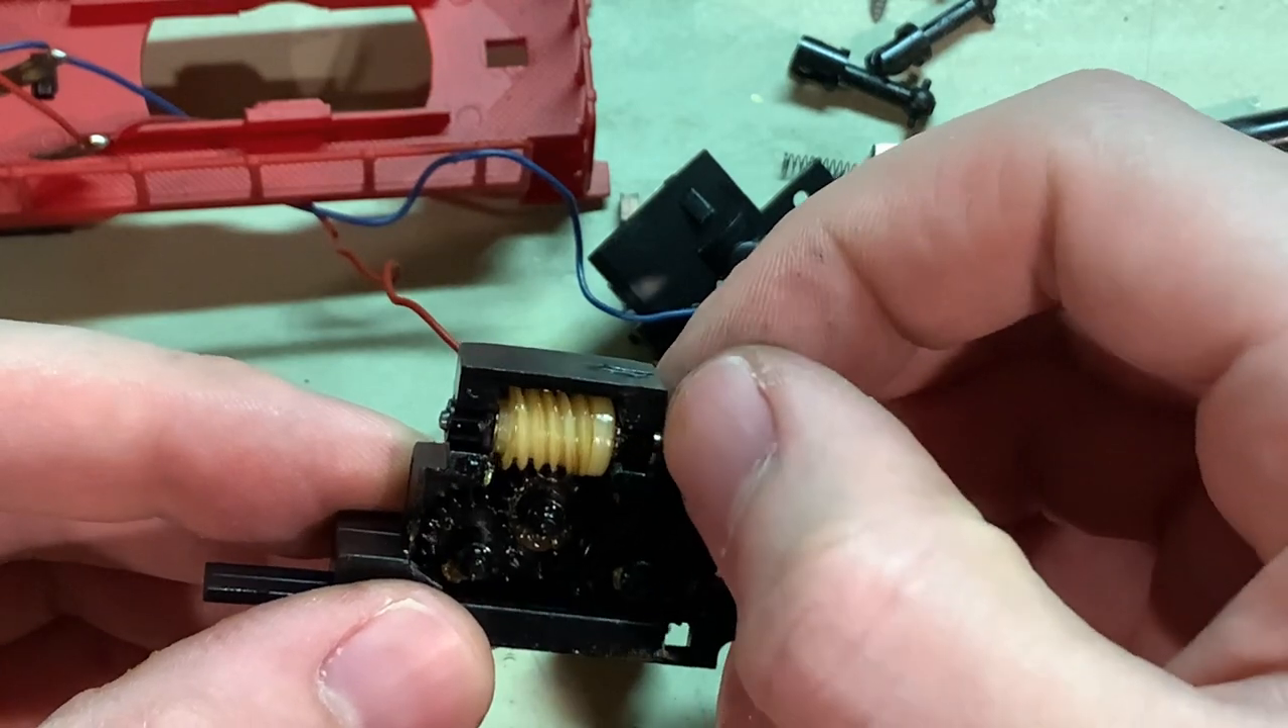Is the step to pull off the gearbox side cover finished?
Yes.